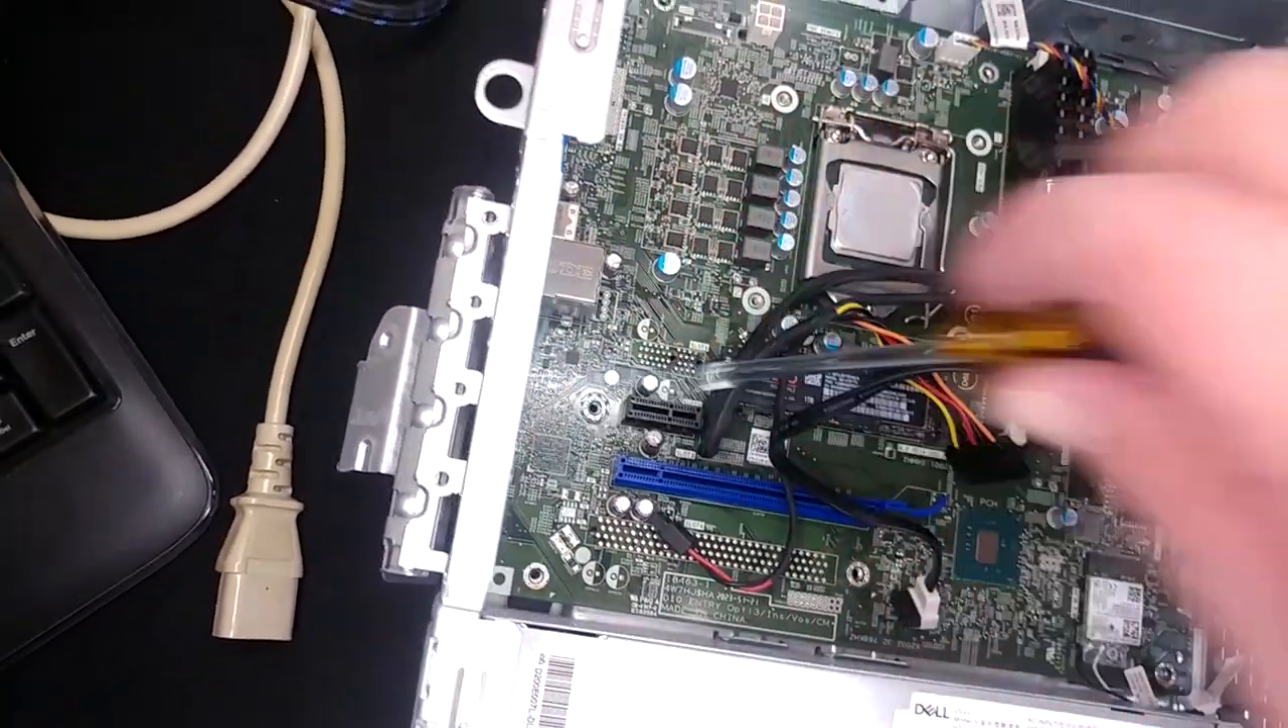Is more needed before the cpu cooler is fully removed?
No.